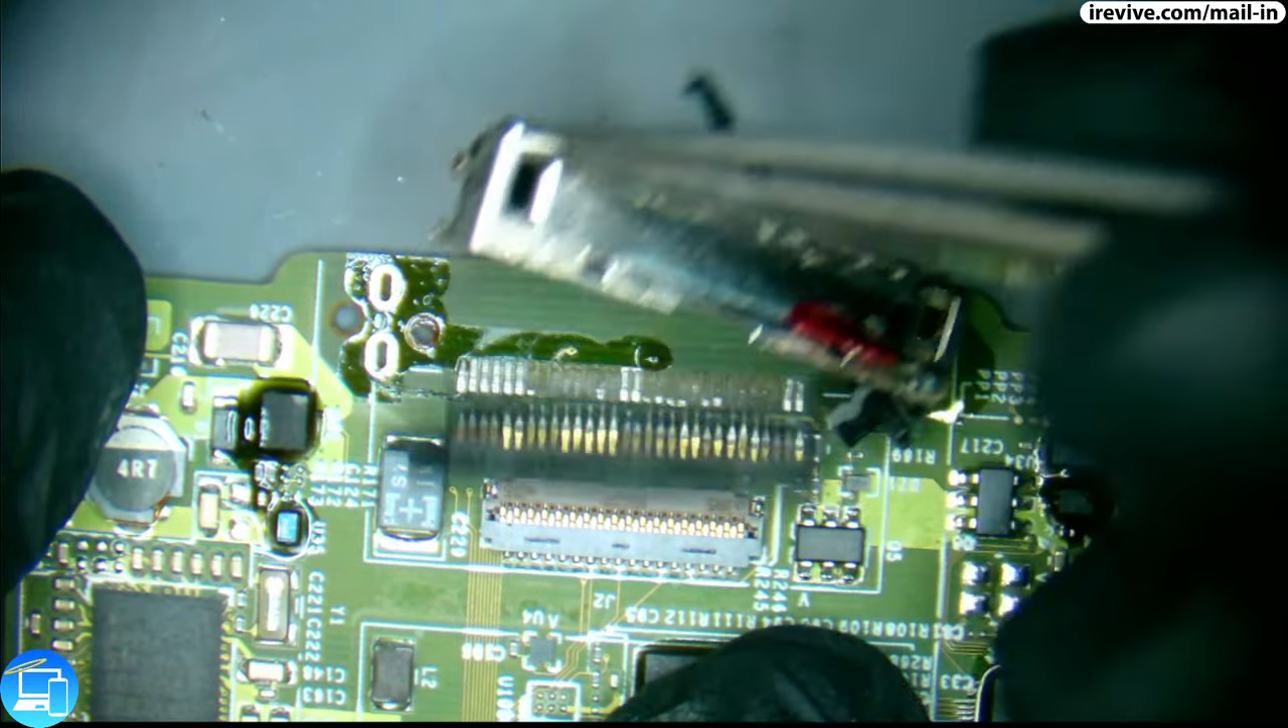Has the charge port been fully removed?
Yes.